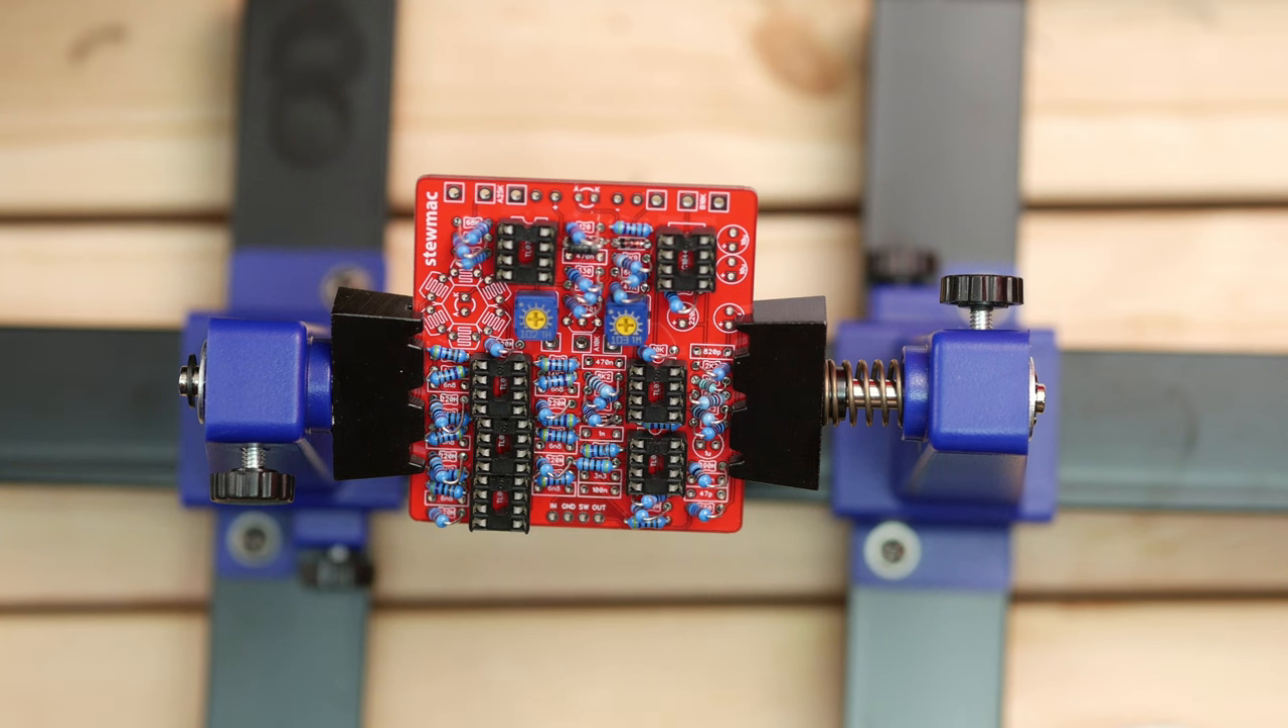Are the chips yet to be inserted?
Yes.